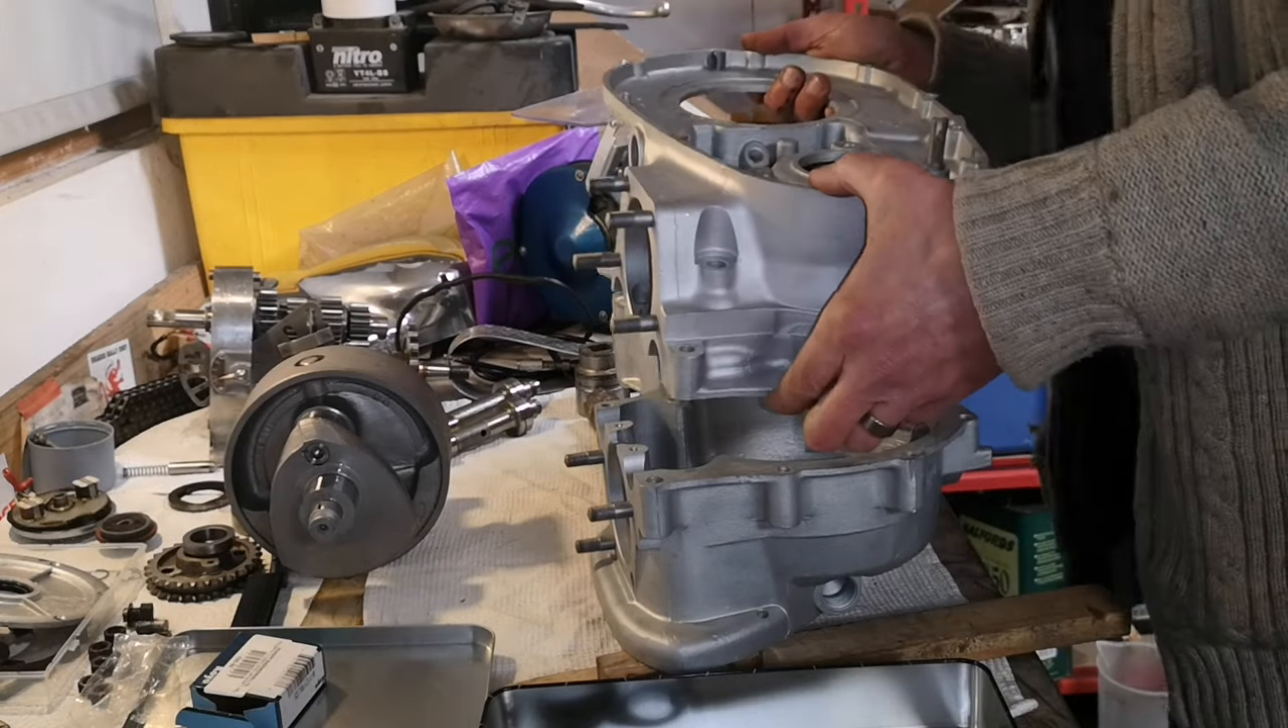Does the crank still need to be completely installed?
Yes.